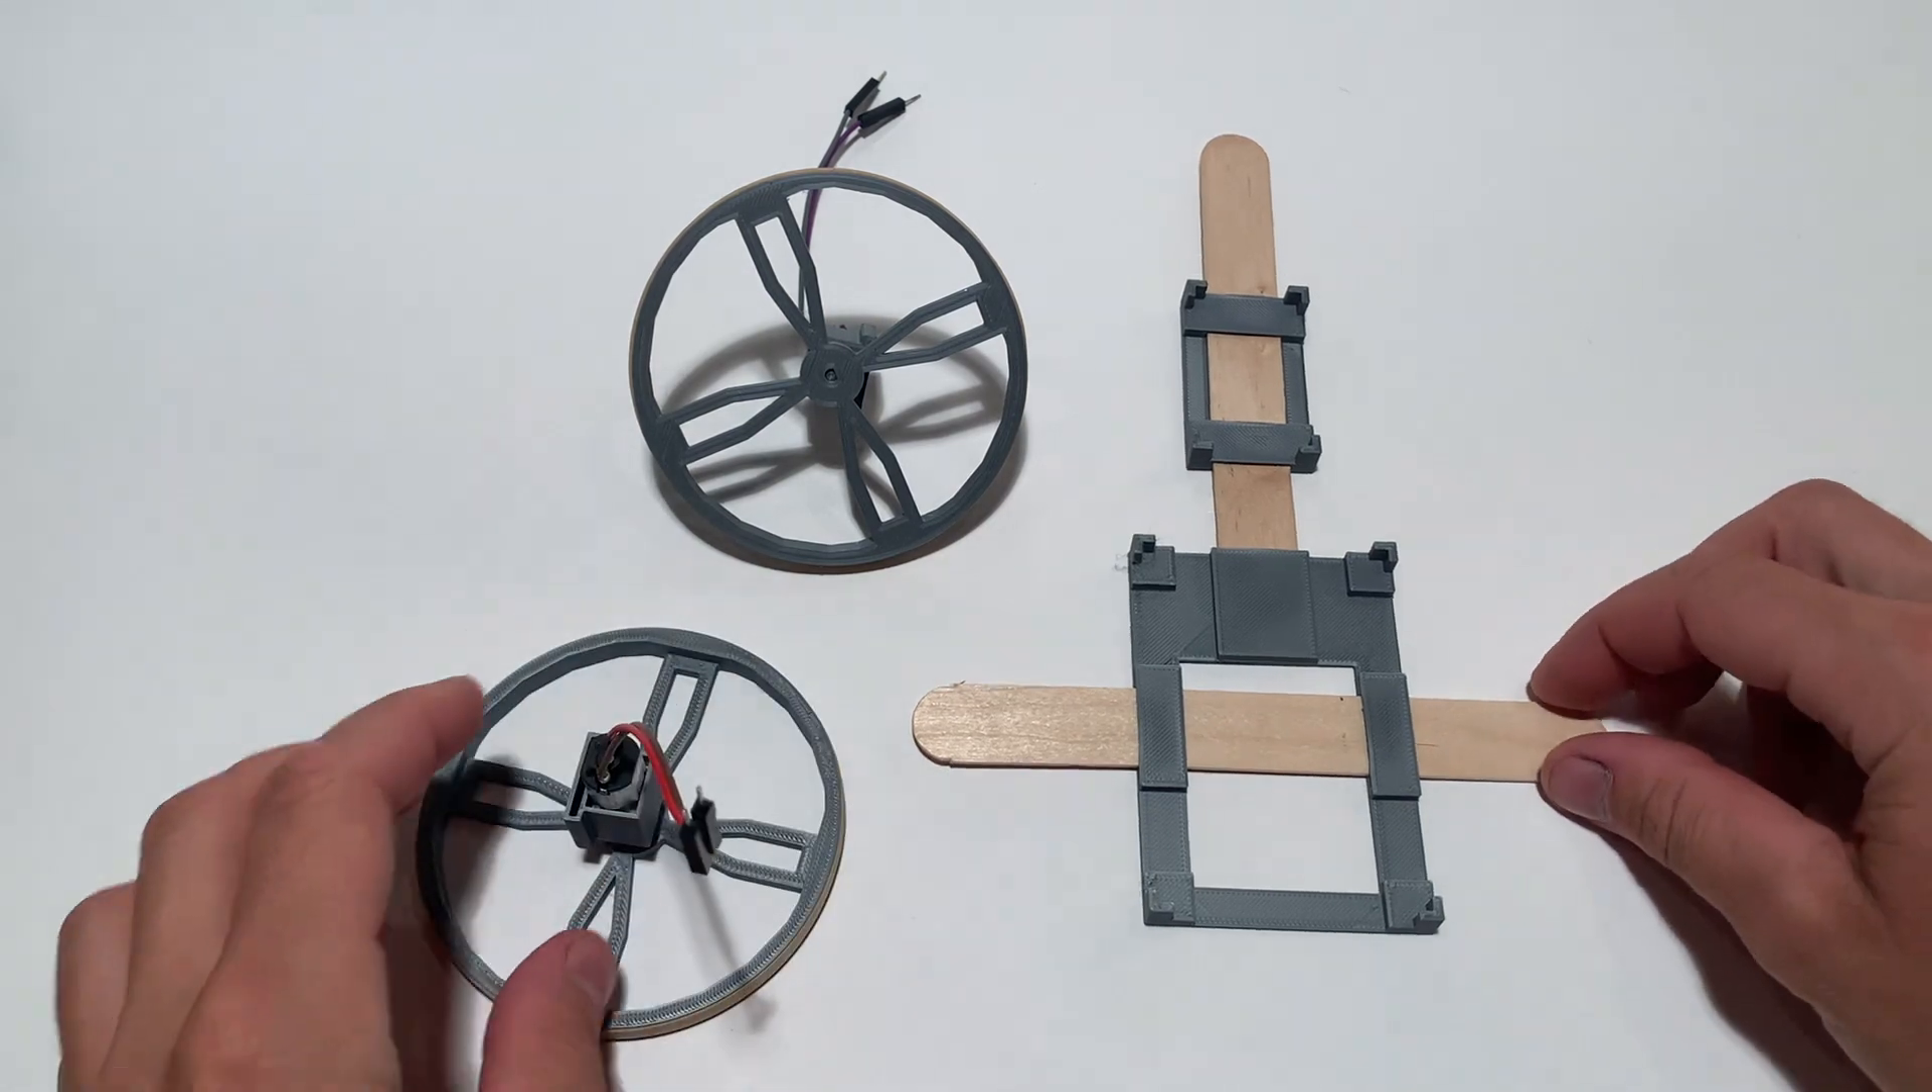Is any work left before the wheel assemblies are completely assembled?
No.